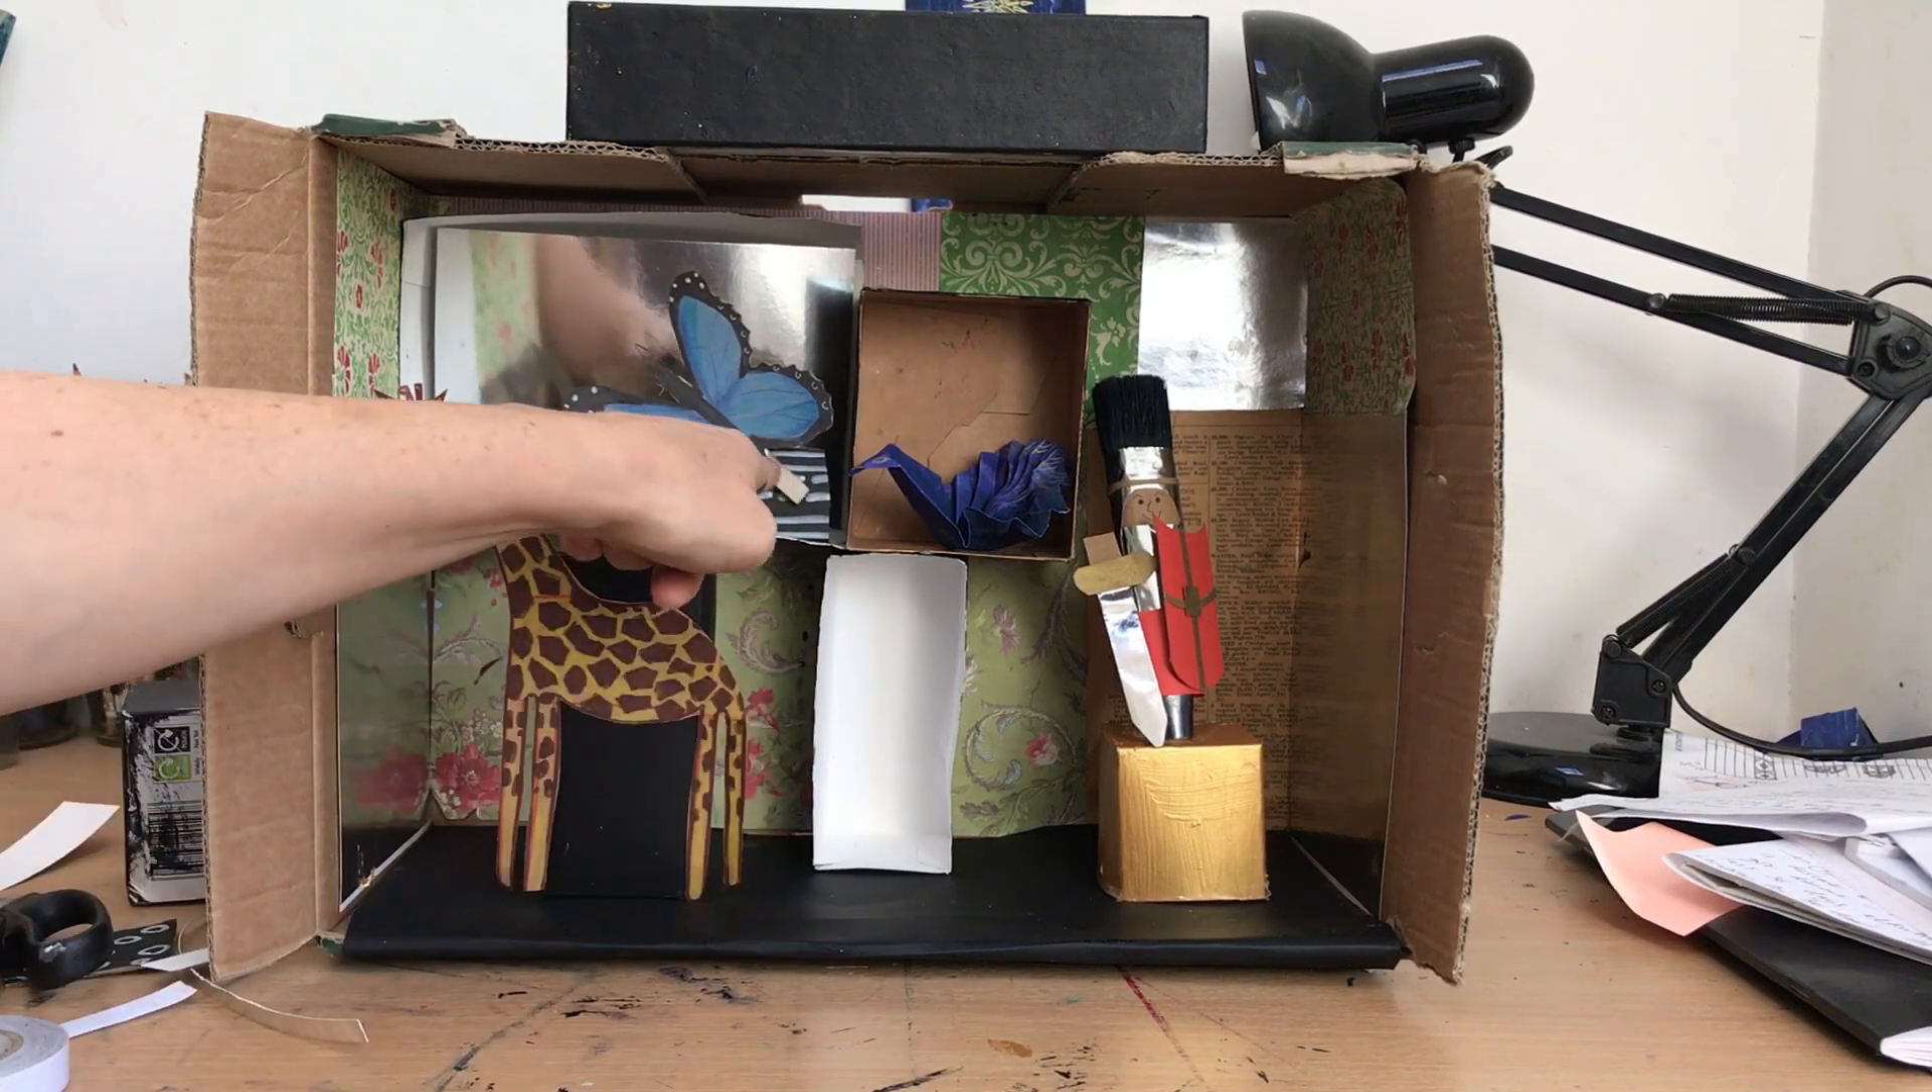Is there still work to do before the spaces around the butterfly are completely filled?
Yes.